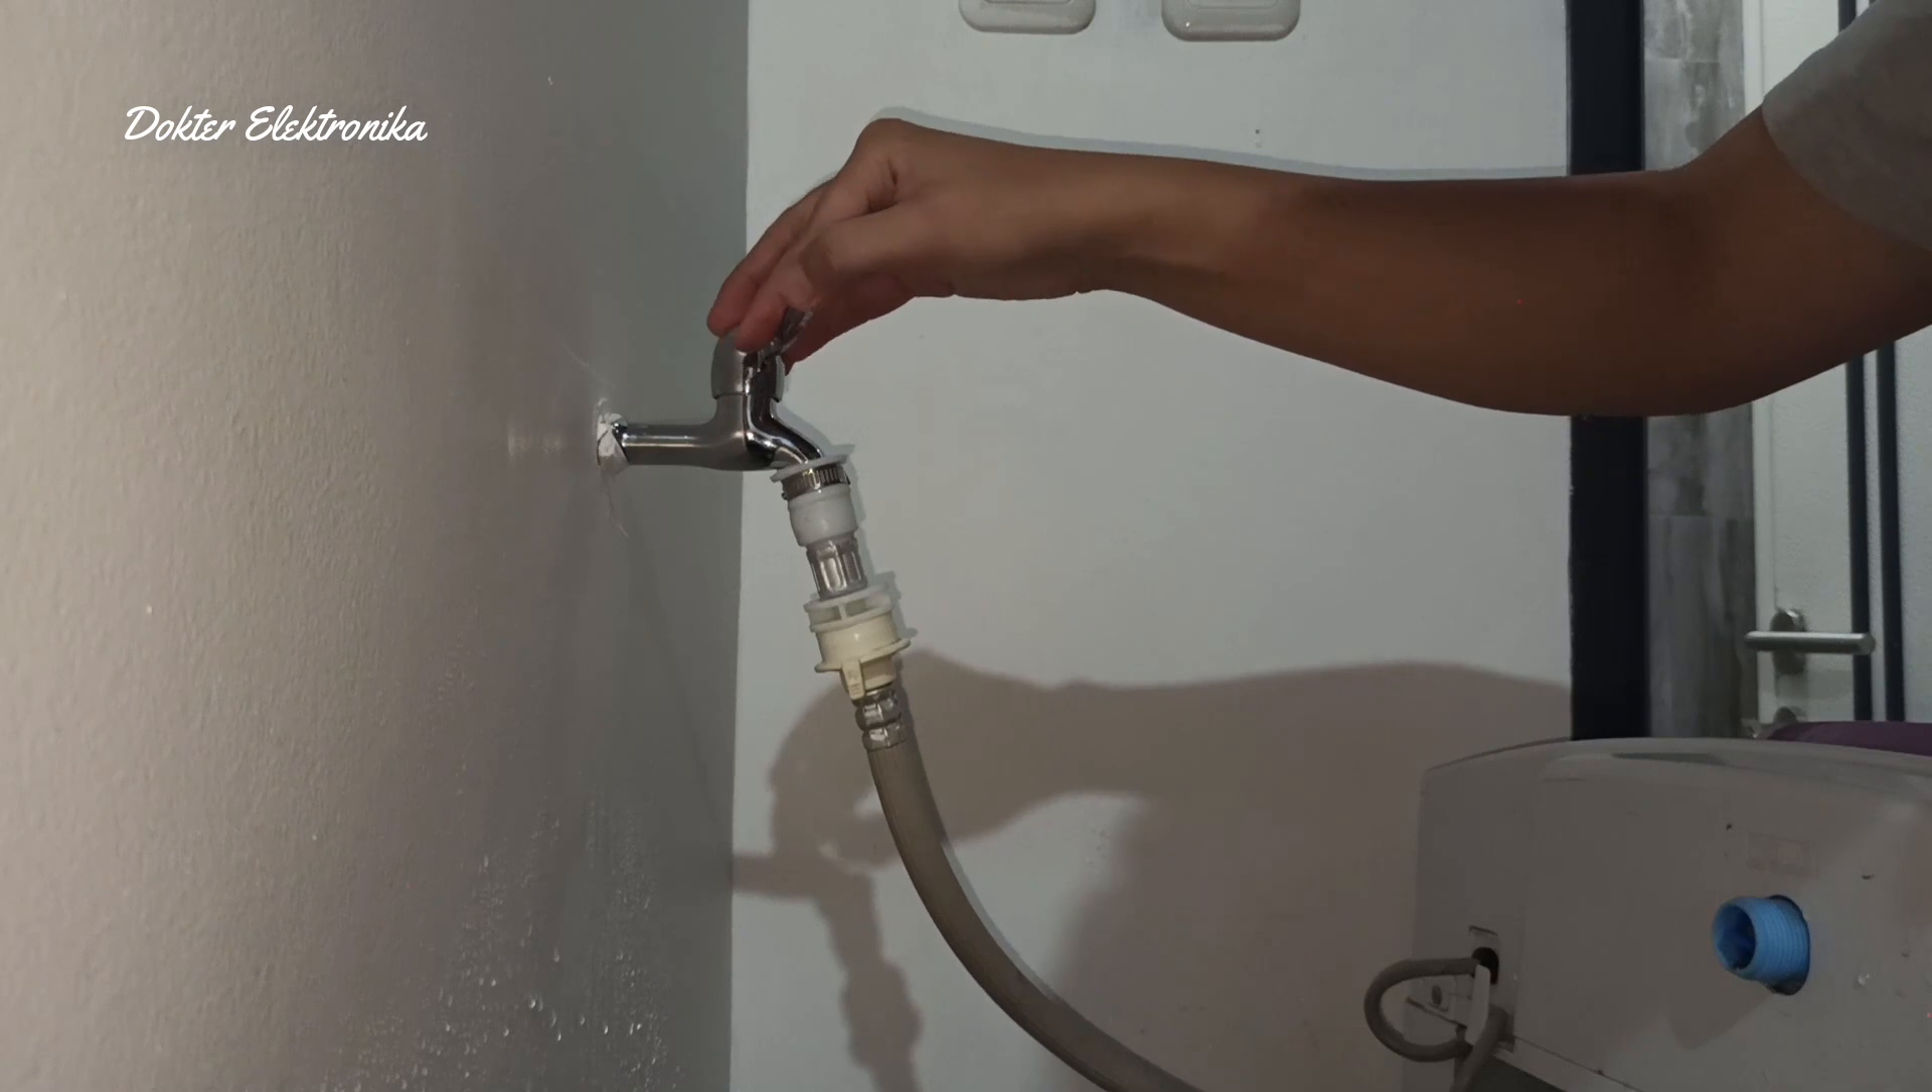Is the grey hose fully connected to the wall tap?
Yes.